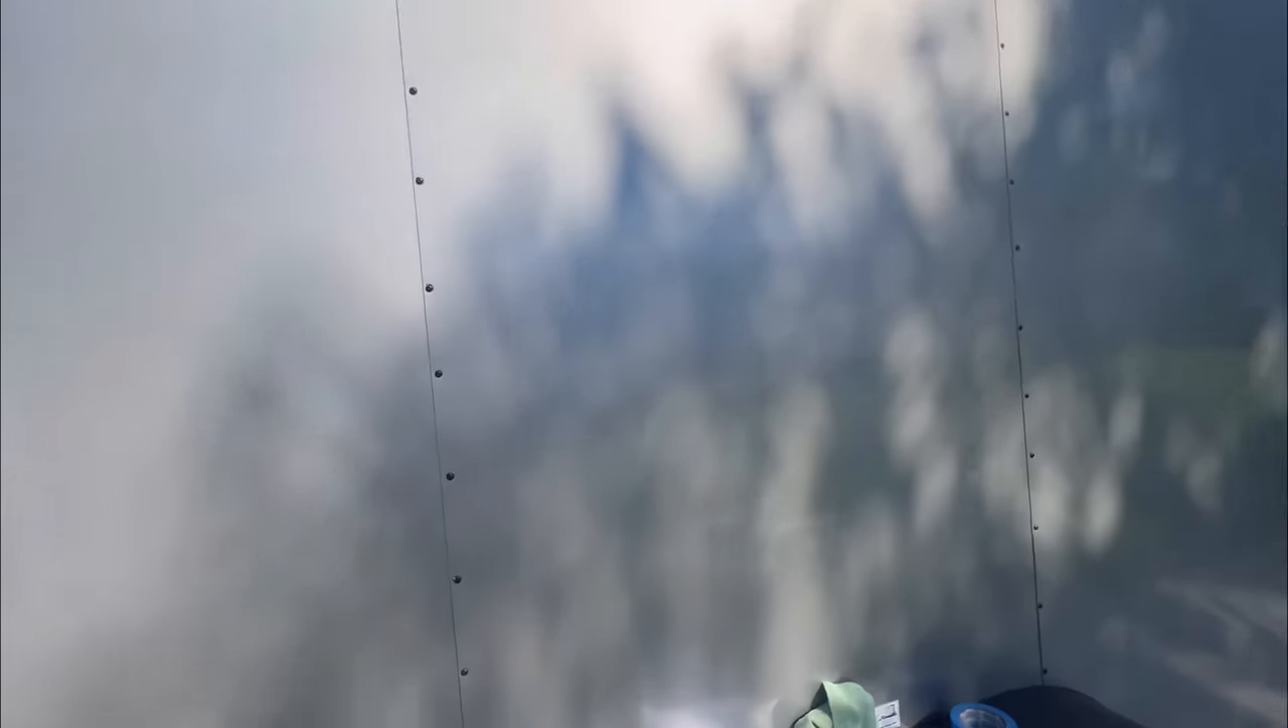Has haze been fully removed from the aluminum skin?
No.